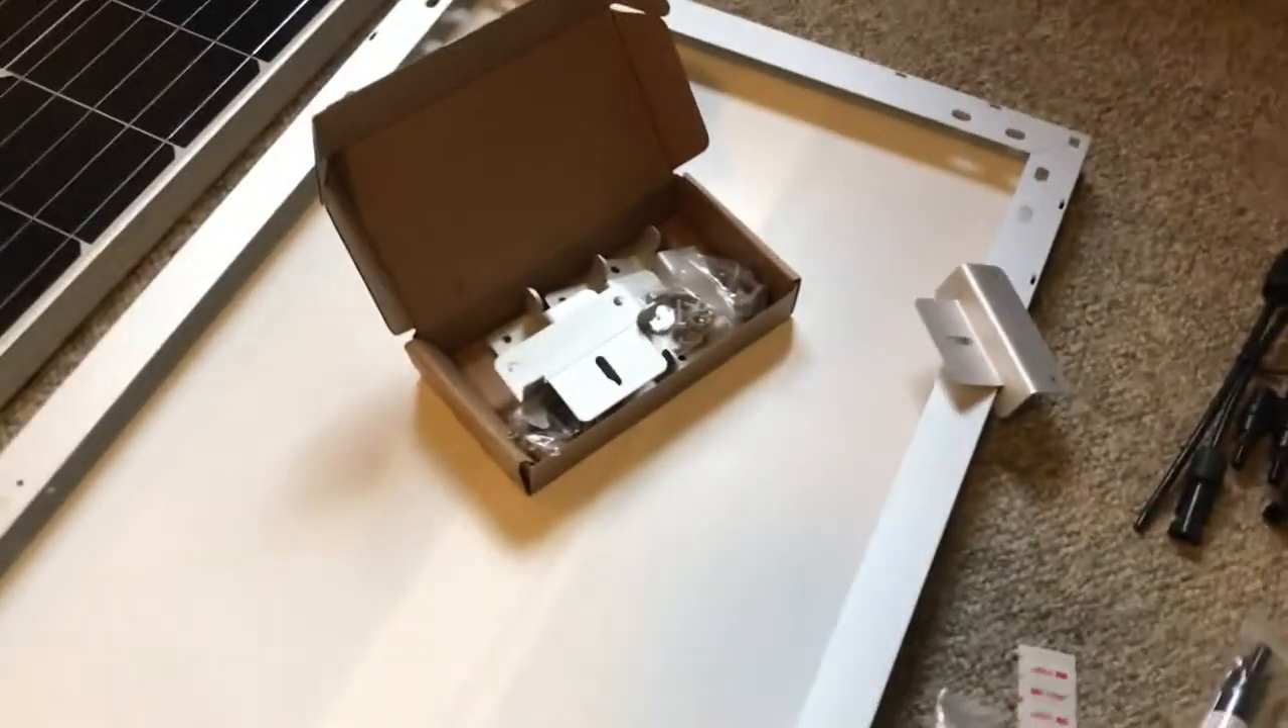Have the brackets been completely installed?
No.